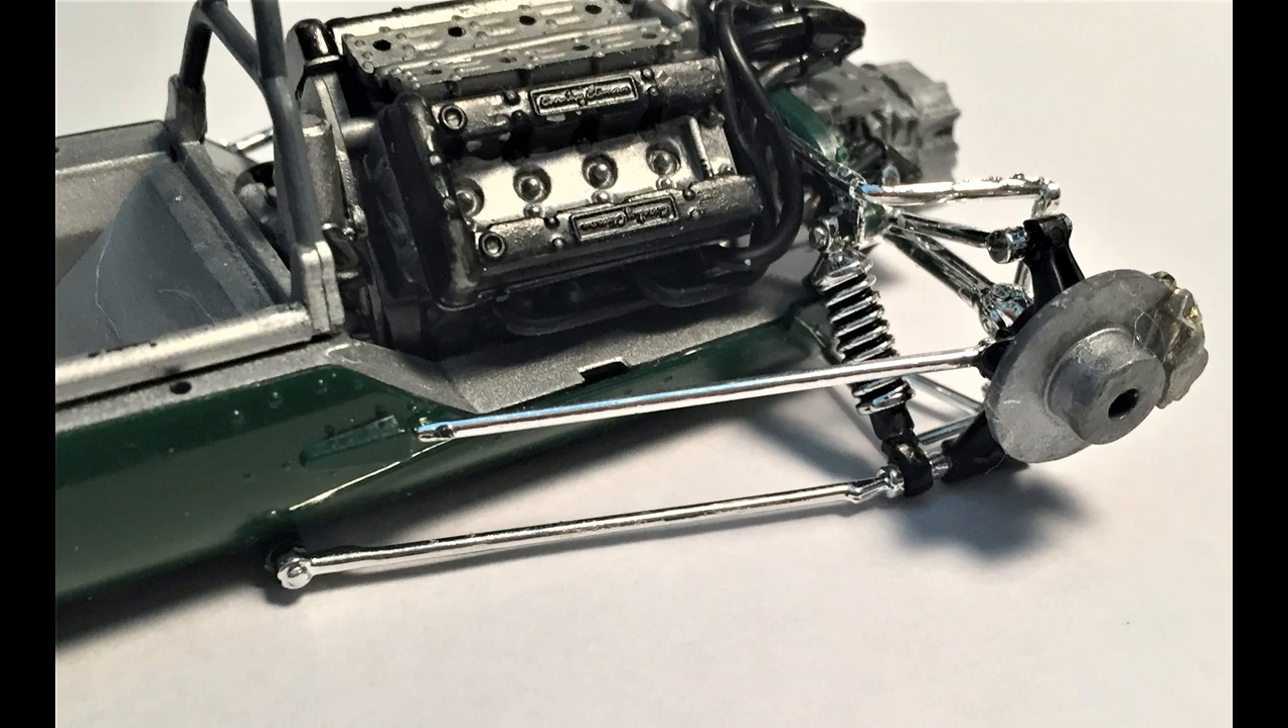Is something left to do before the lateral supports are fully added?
No.